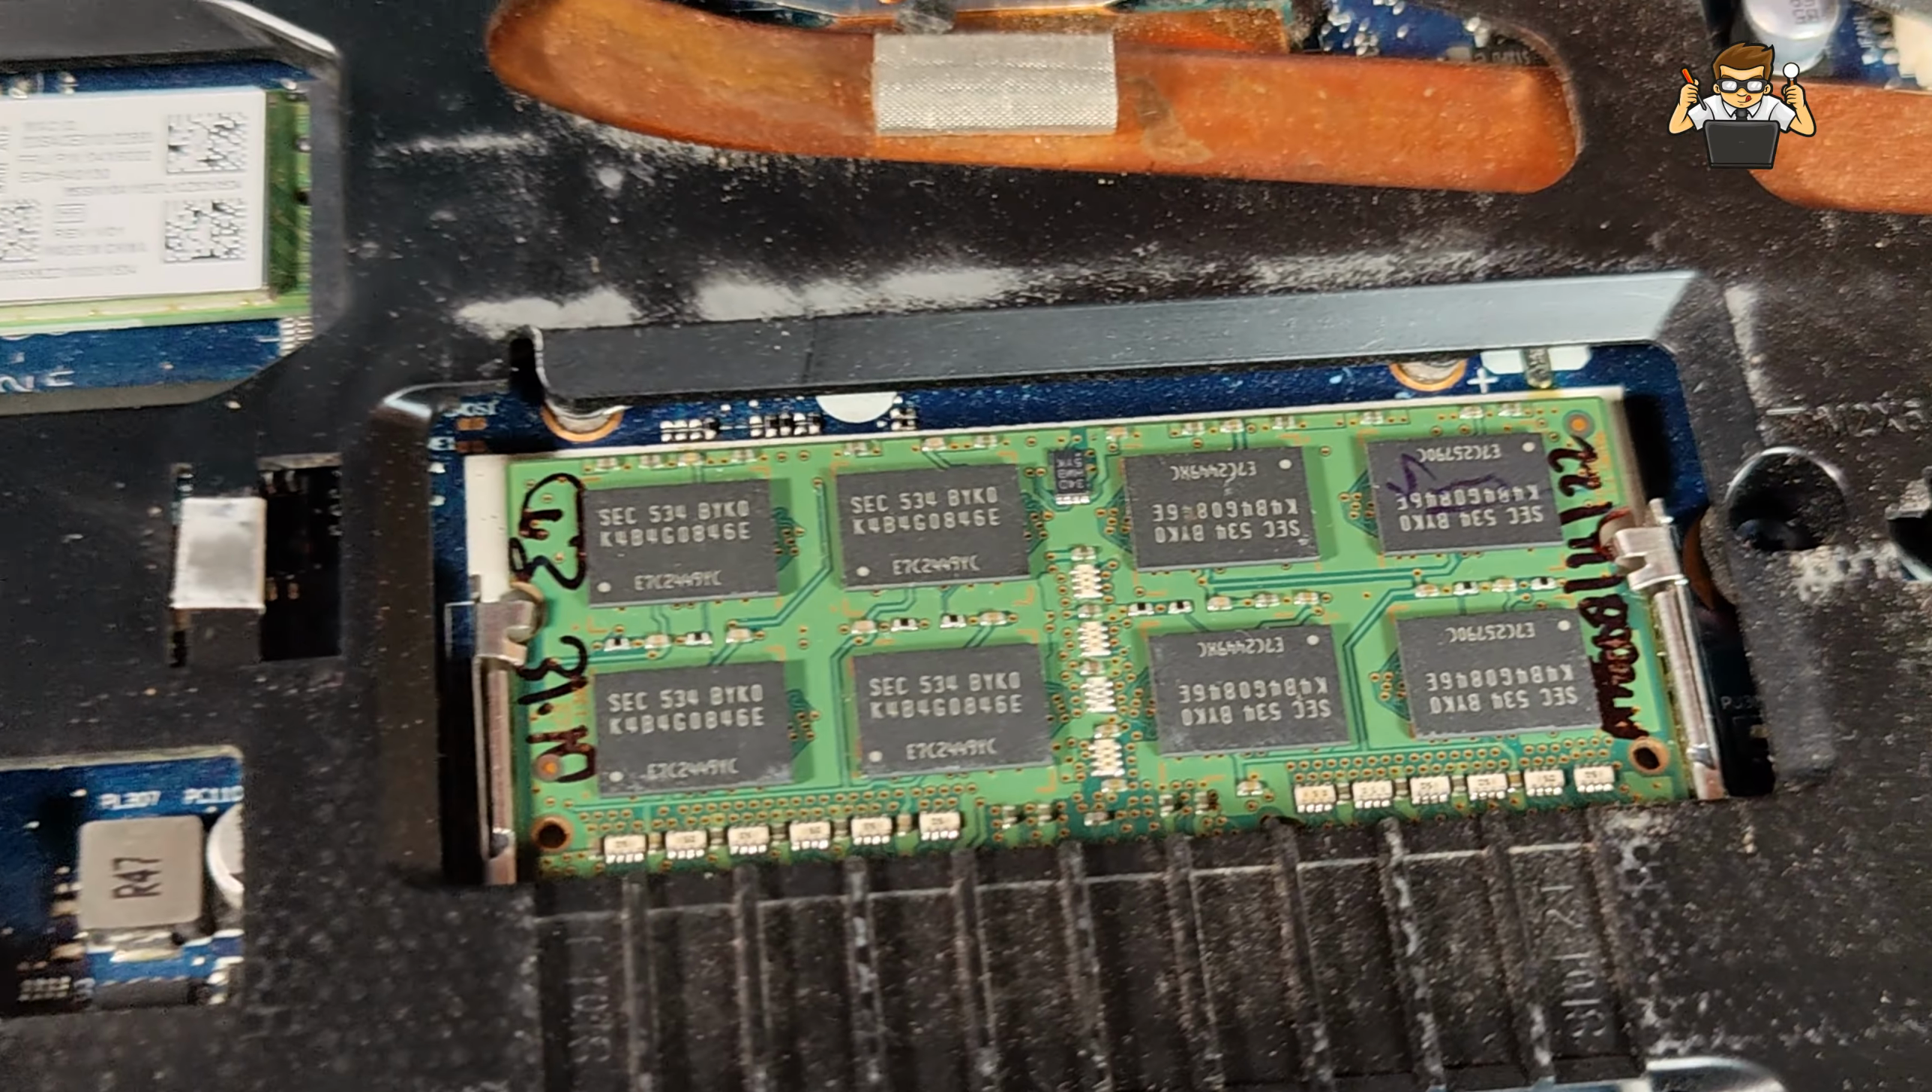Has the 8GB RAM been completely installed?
Yes.